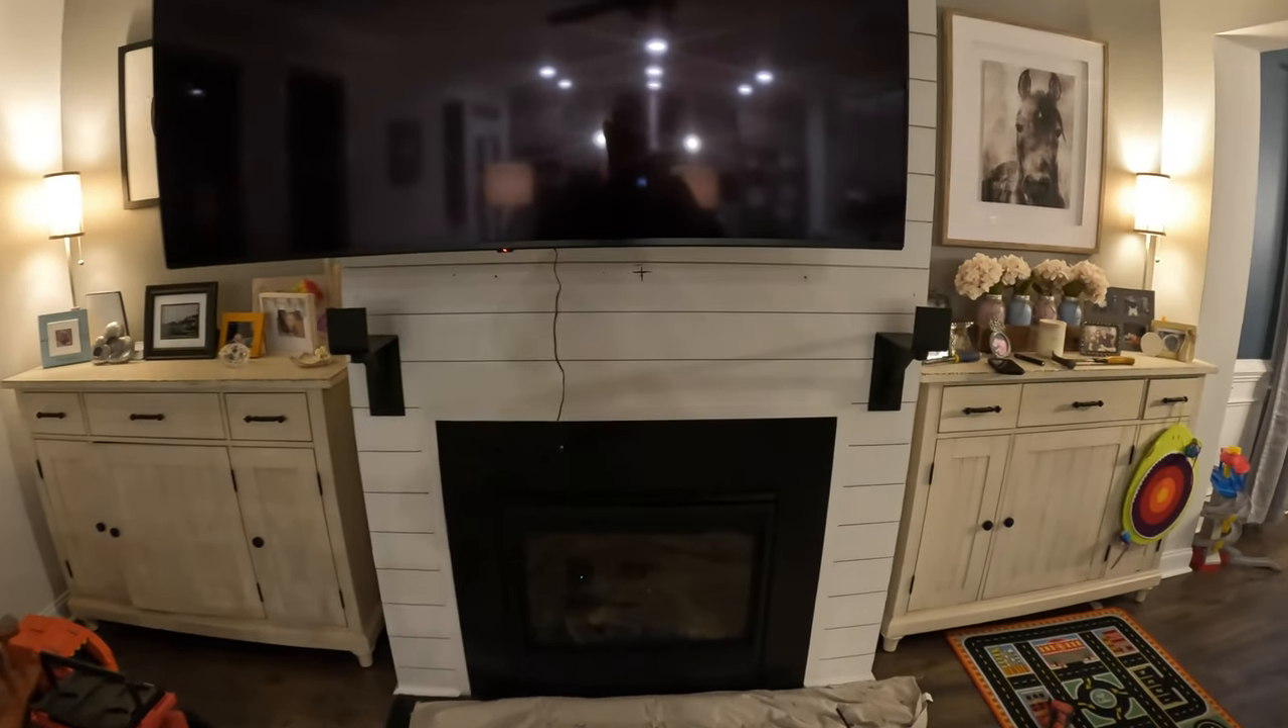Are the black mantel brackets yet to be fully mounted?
No.